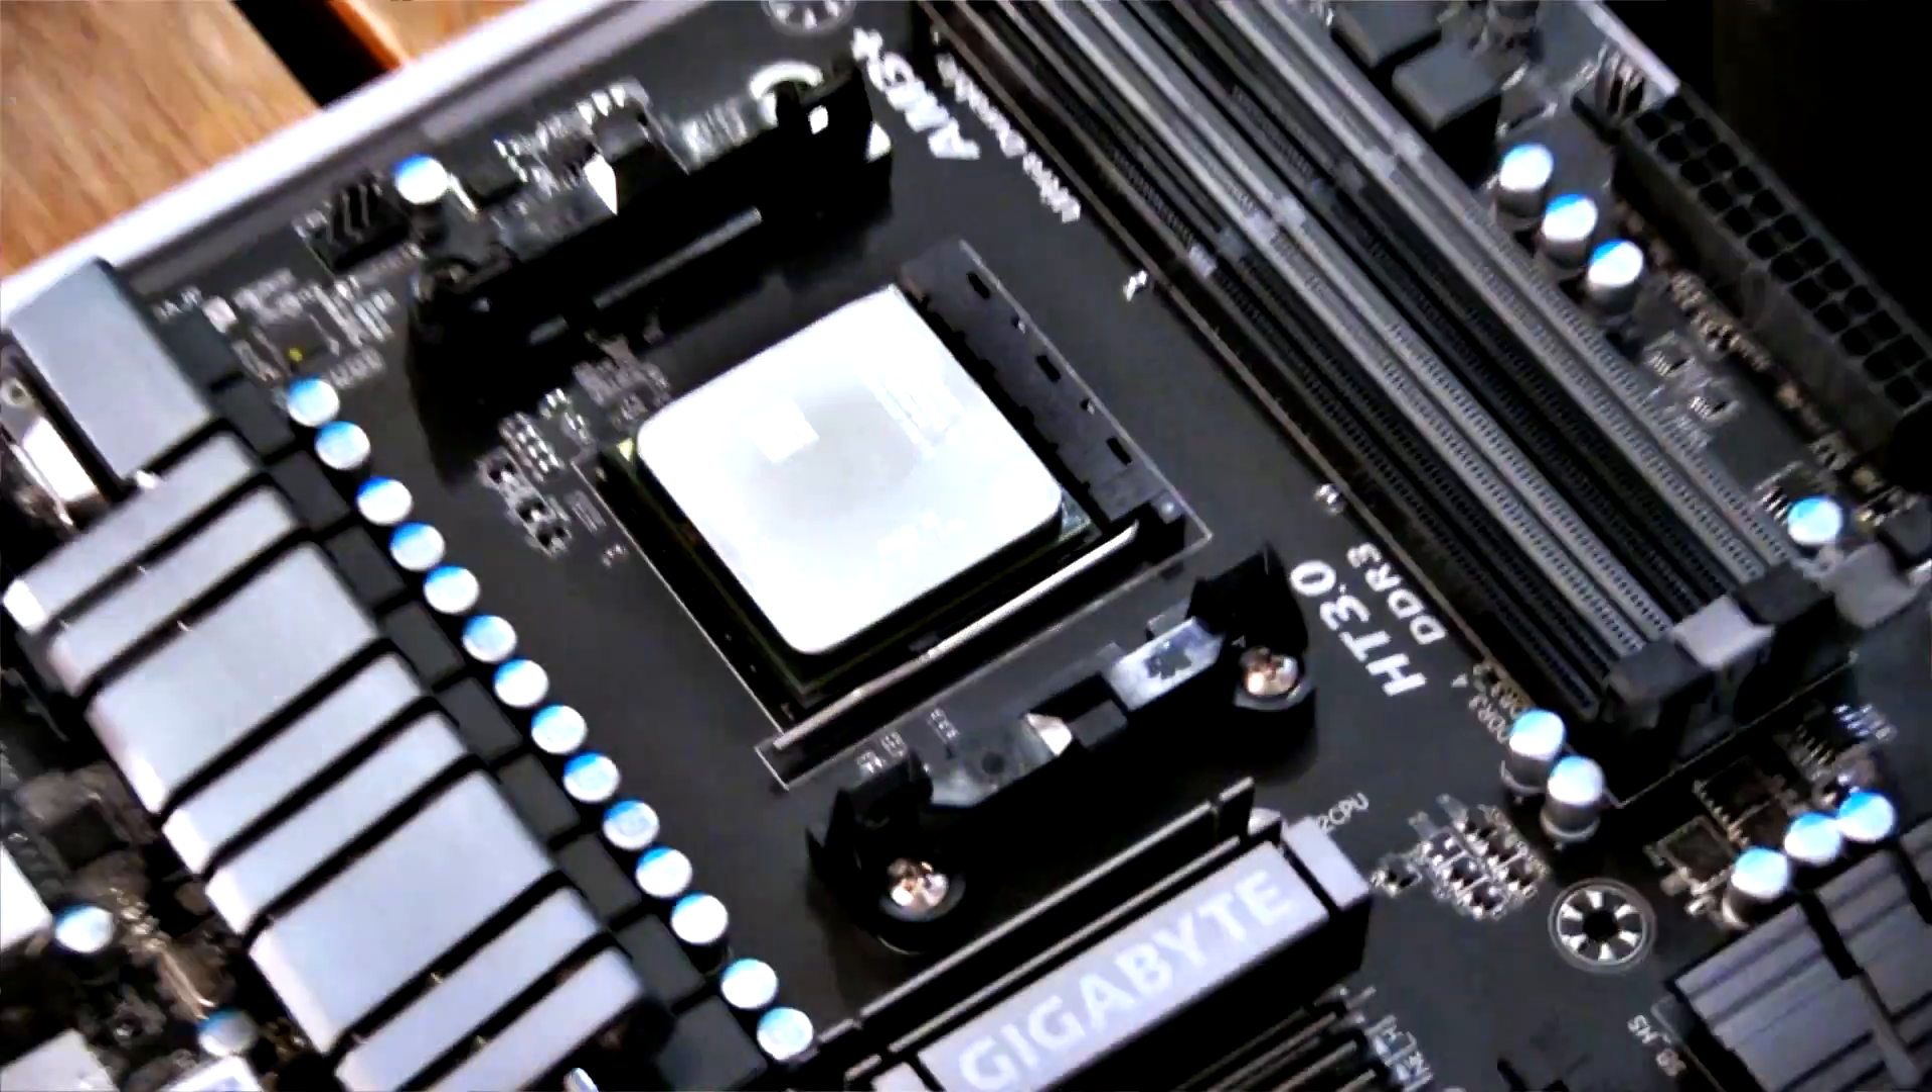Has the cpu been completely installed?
Yes.